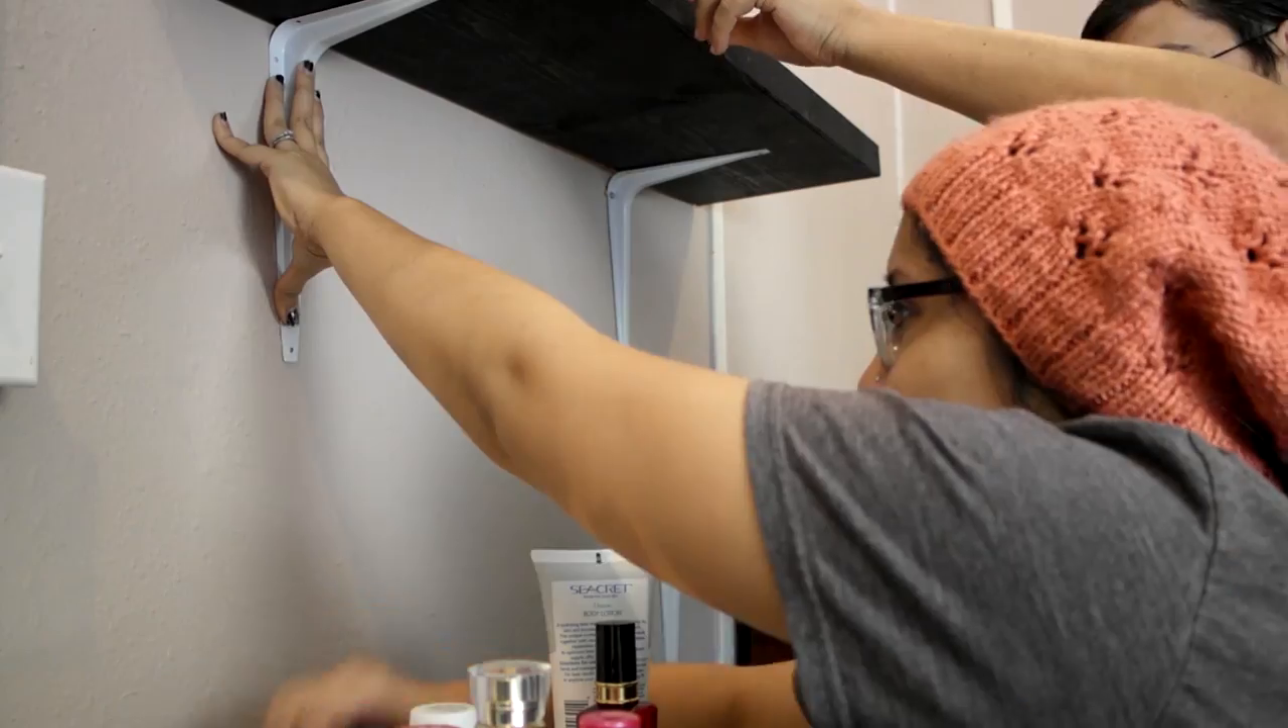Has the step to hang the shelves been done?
No.